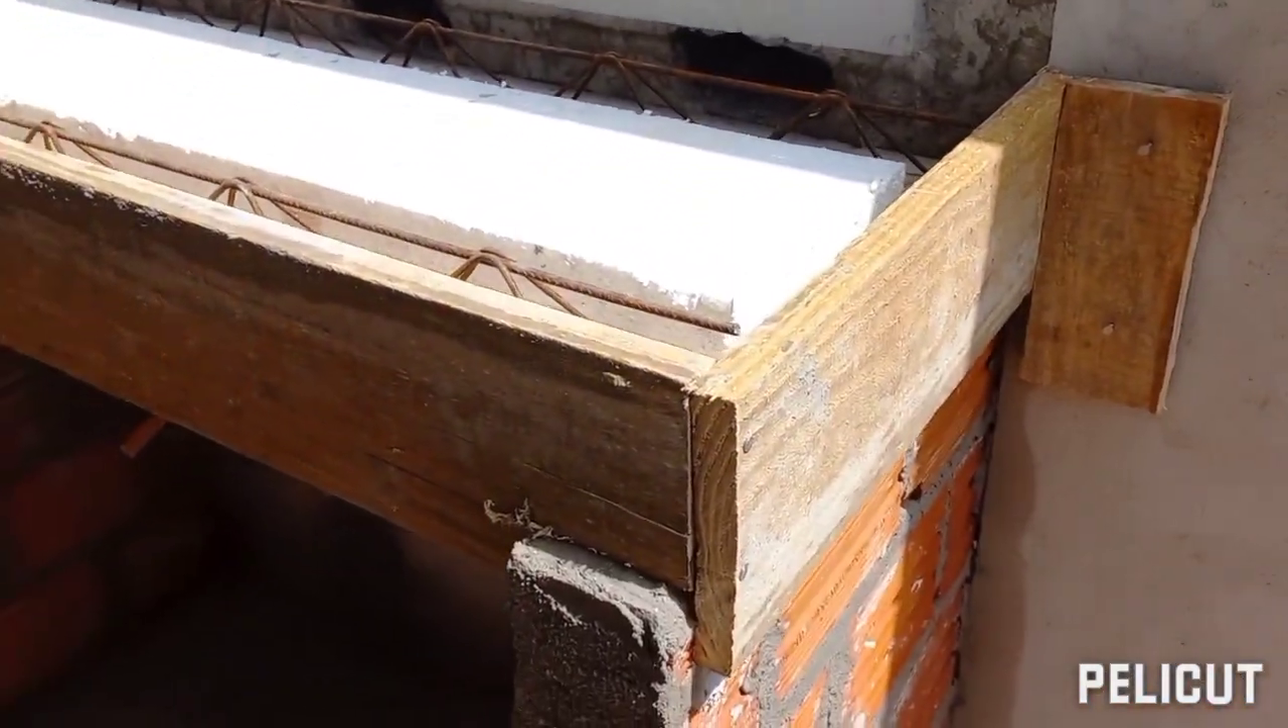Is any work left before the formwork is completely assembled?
No.